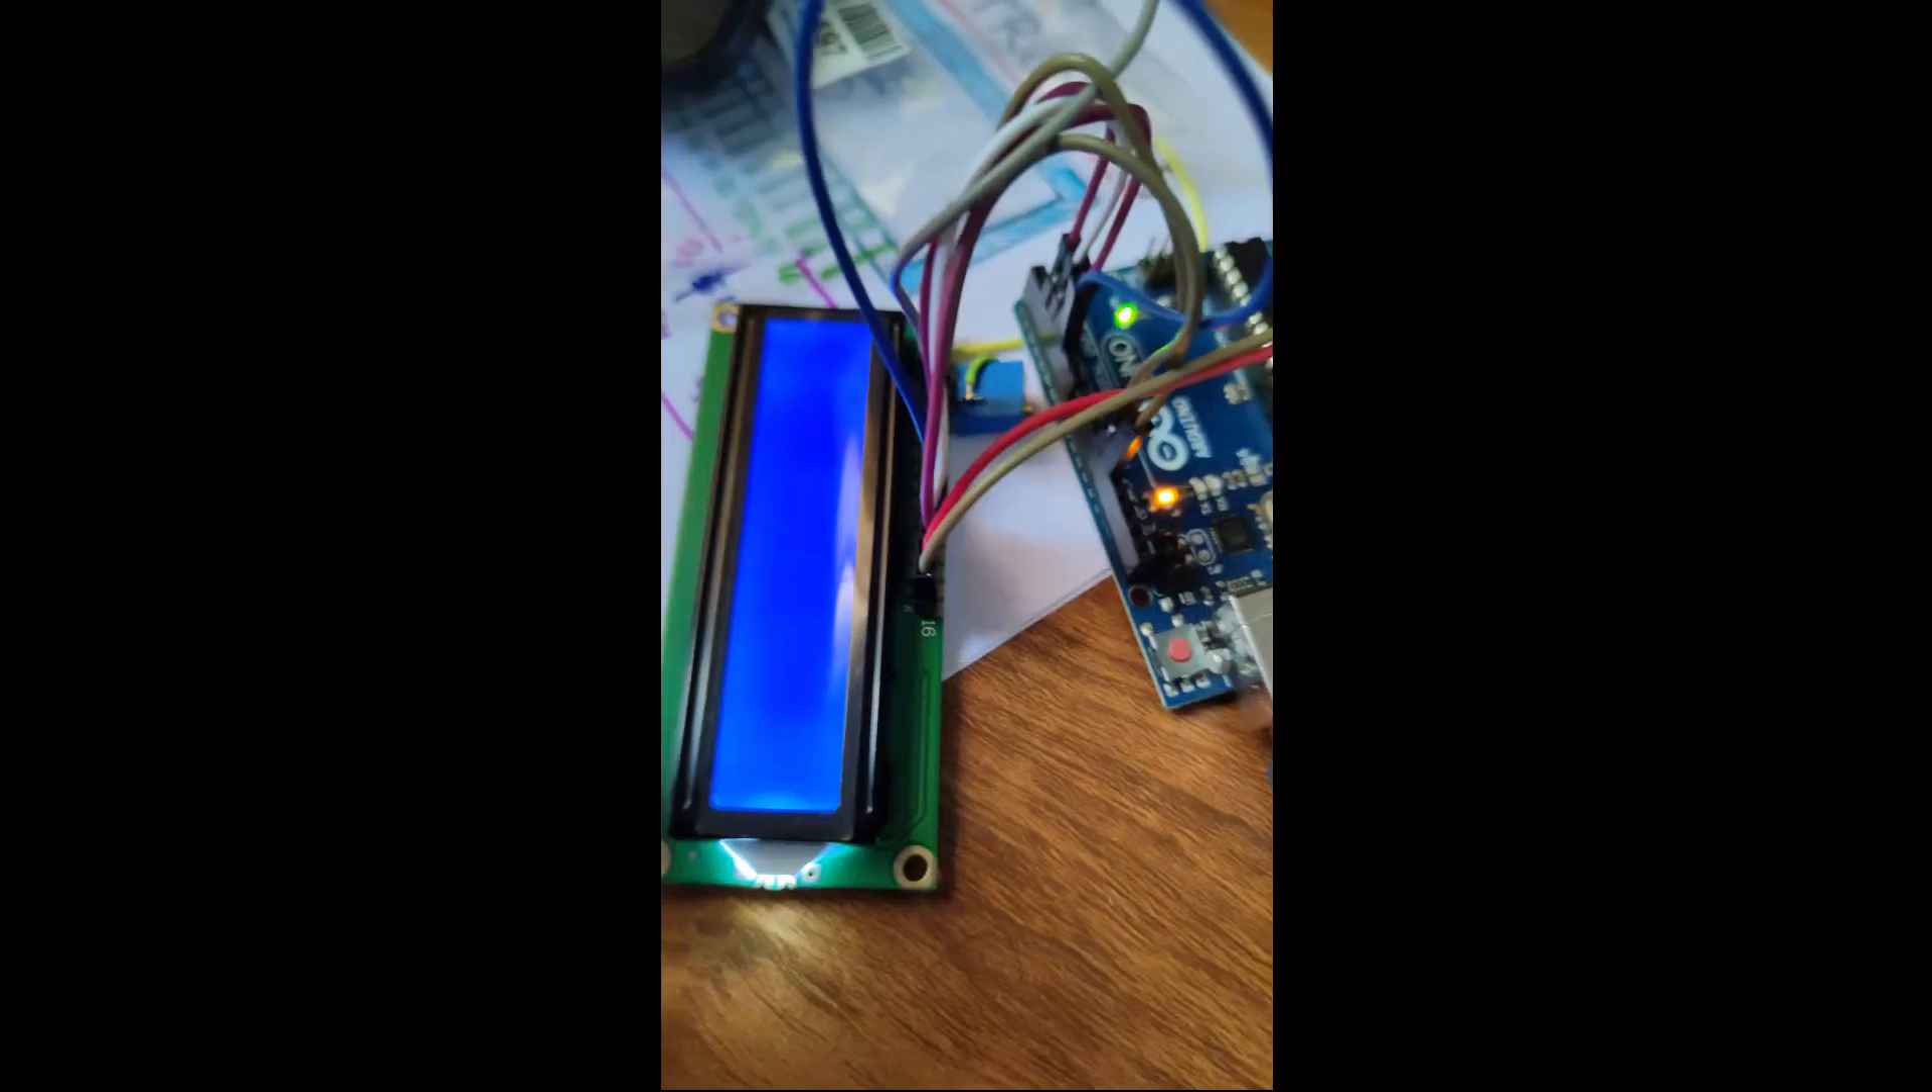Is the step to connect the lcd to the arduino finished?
Yes.